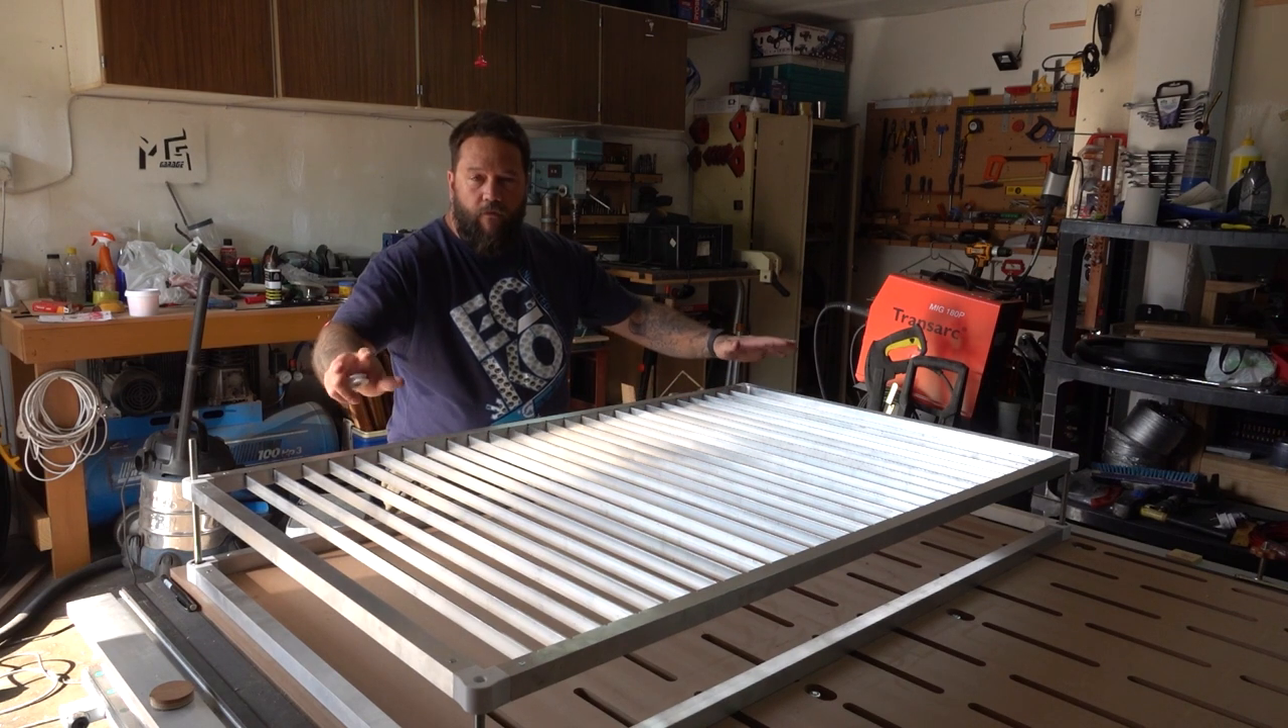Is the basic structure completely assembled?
Yes.